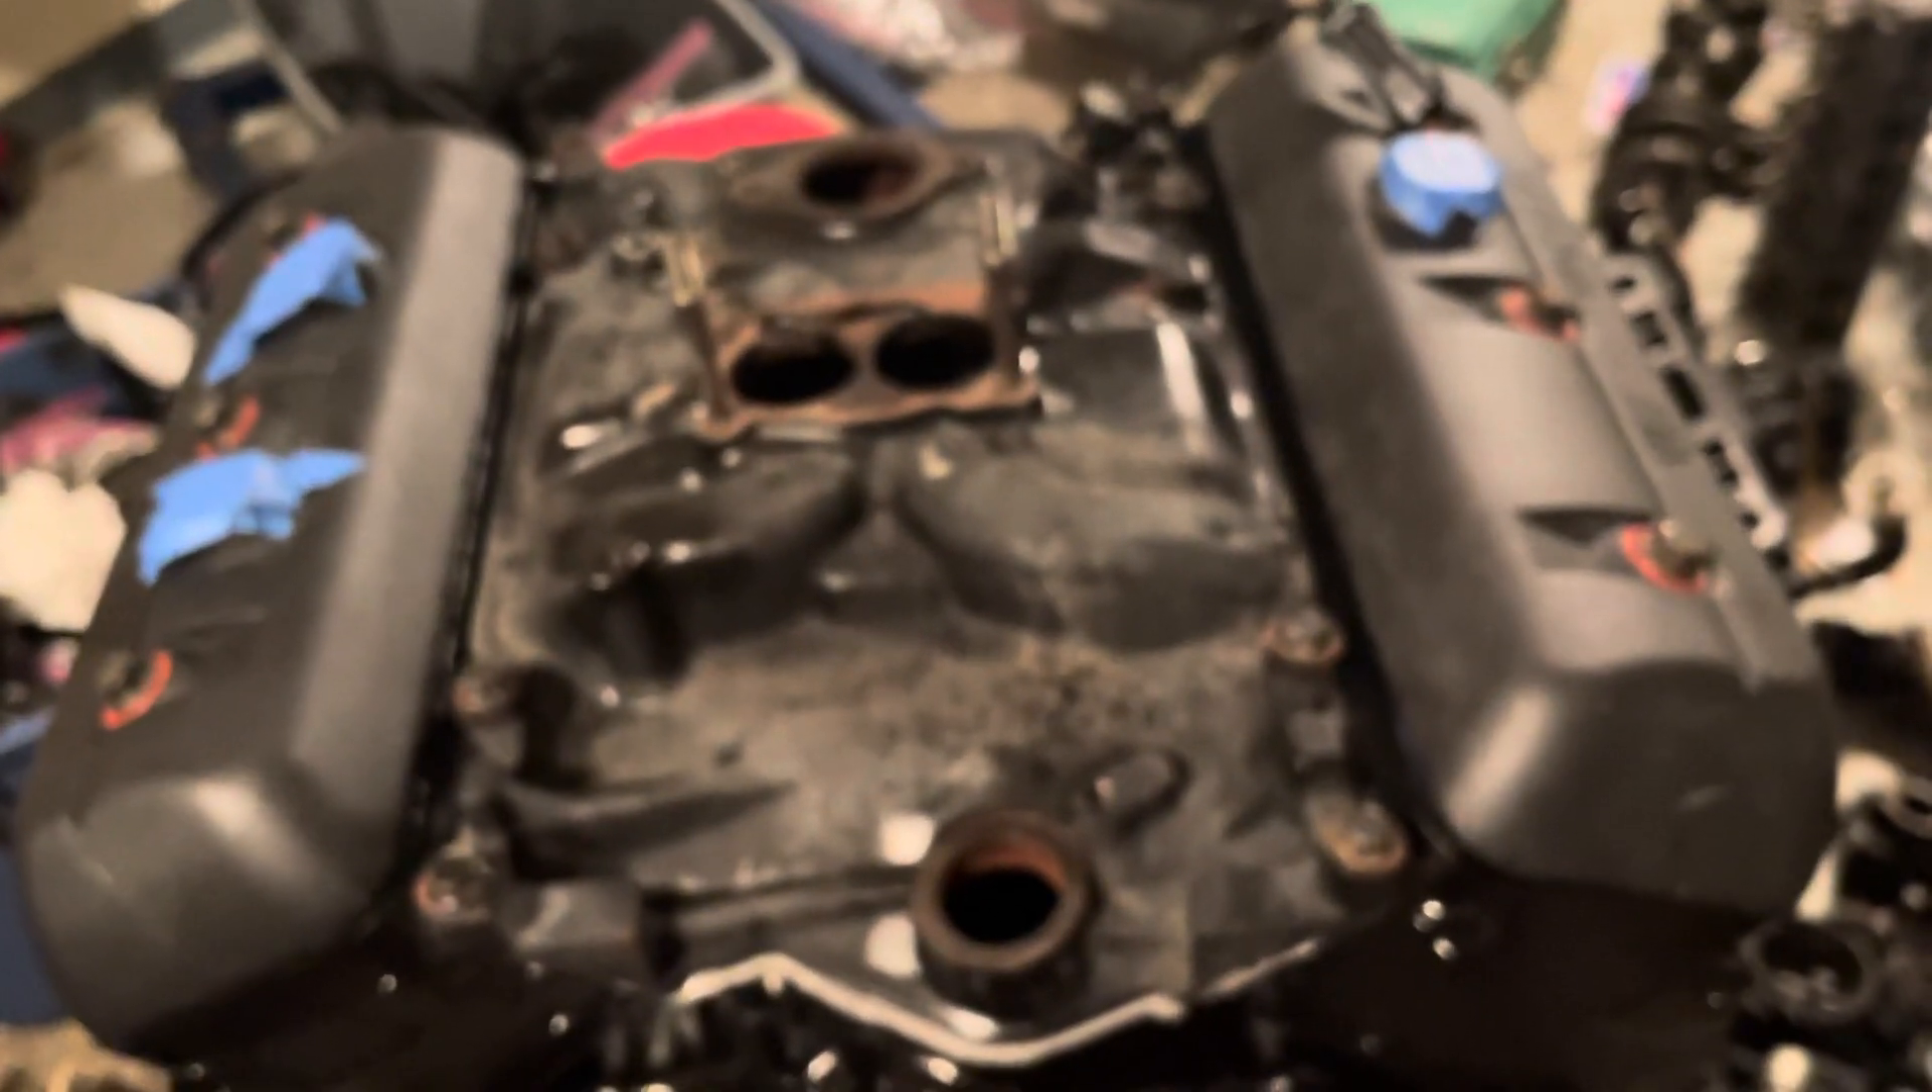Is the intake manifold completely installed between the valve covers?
Yes.